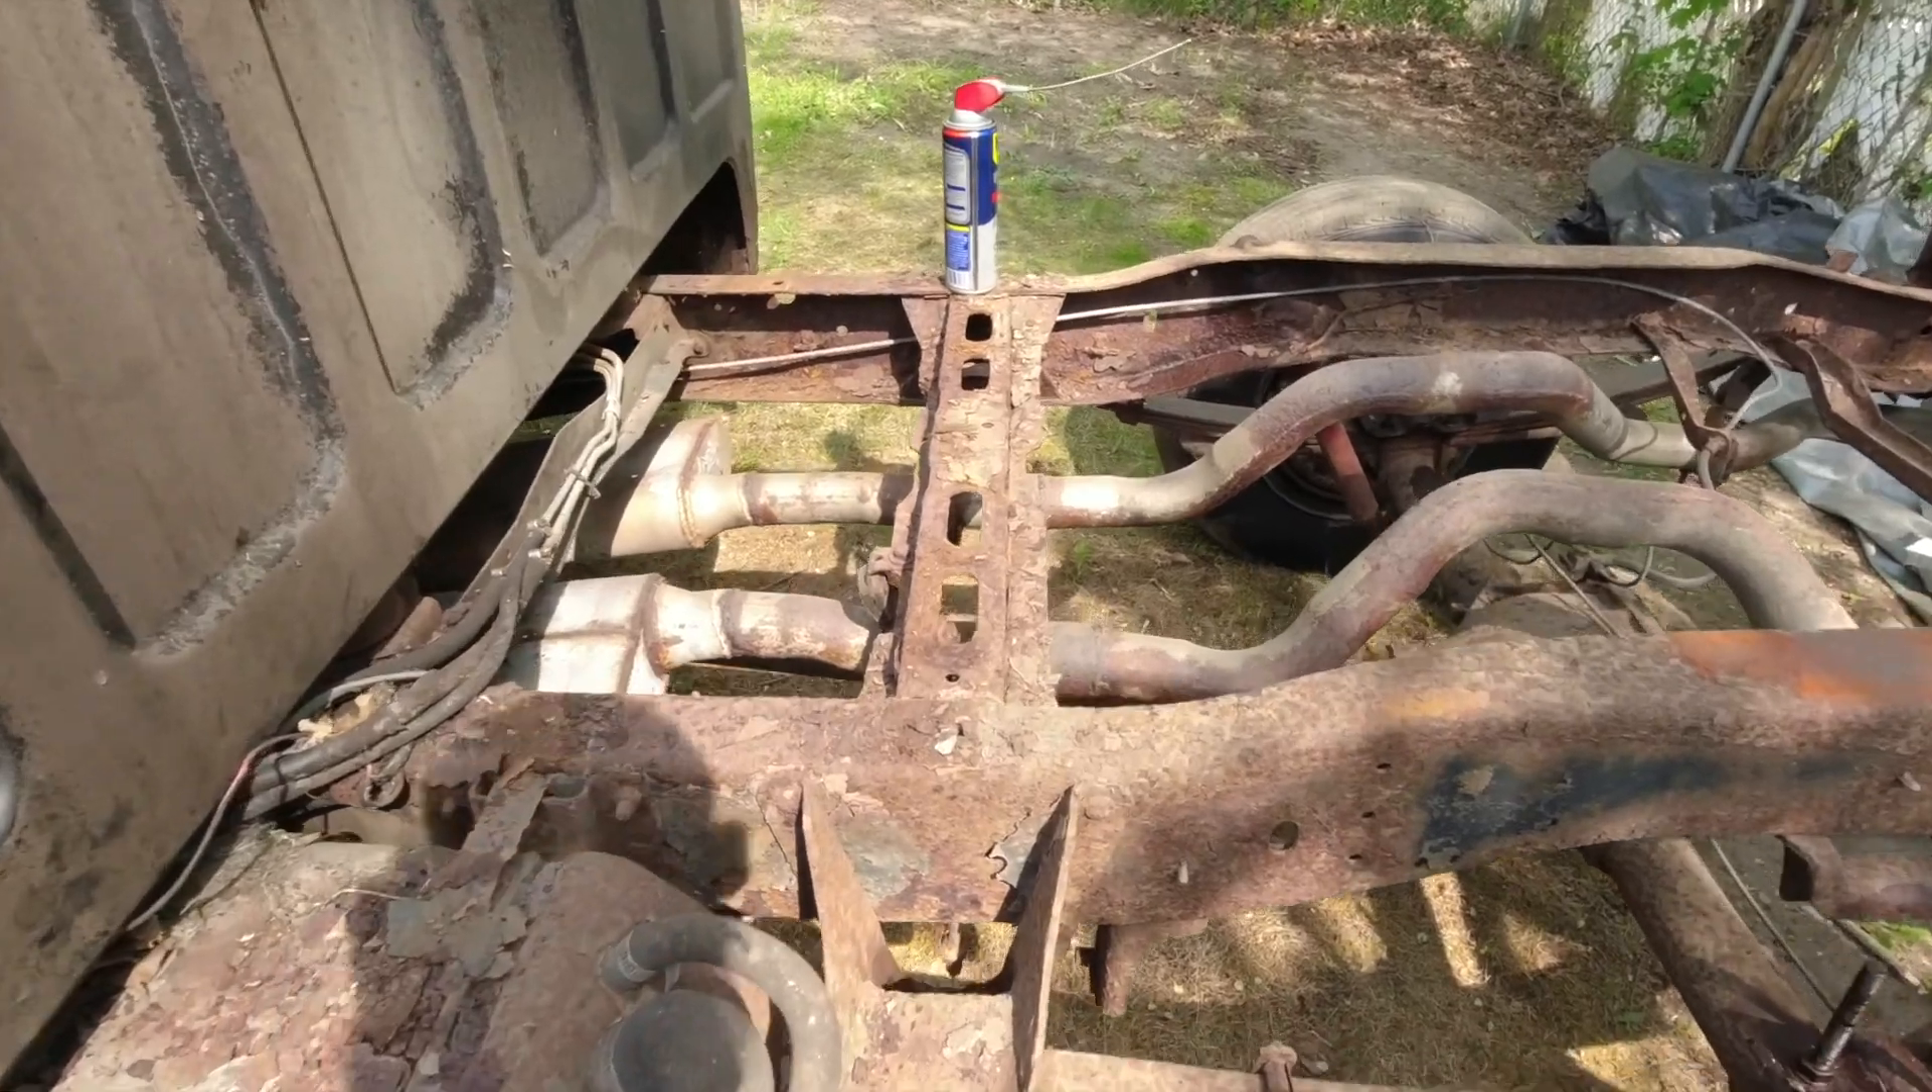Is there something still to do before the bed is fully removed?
No.